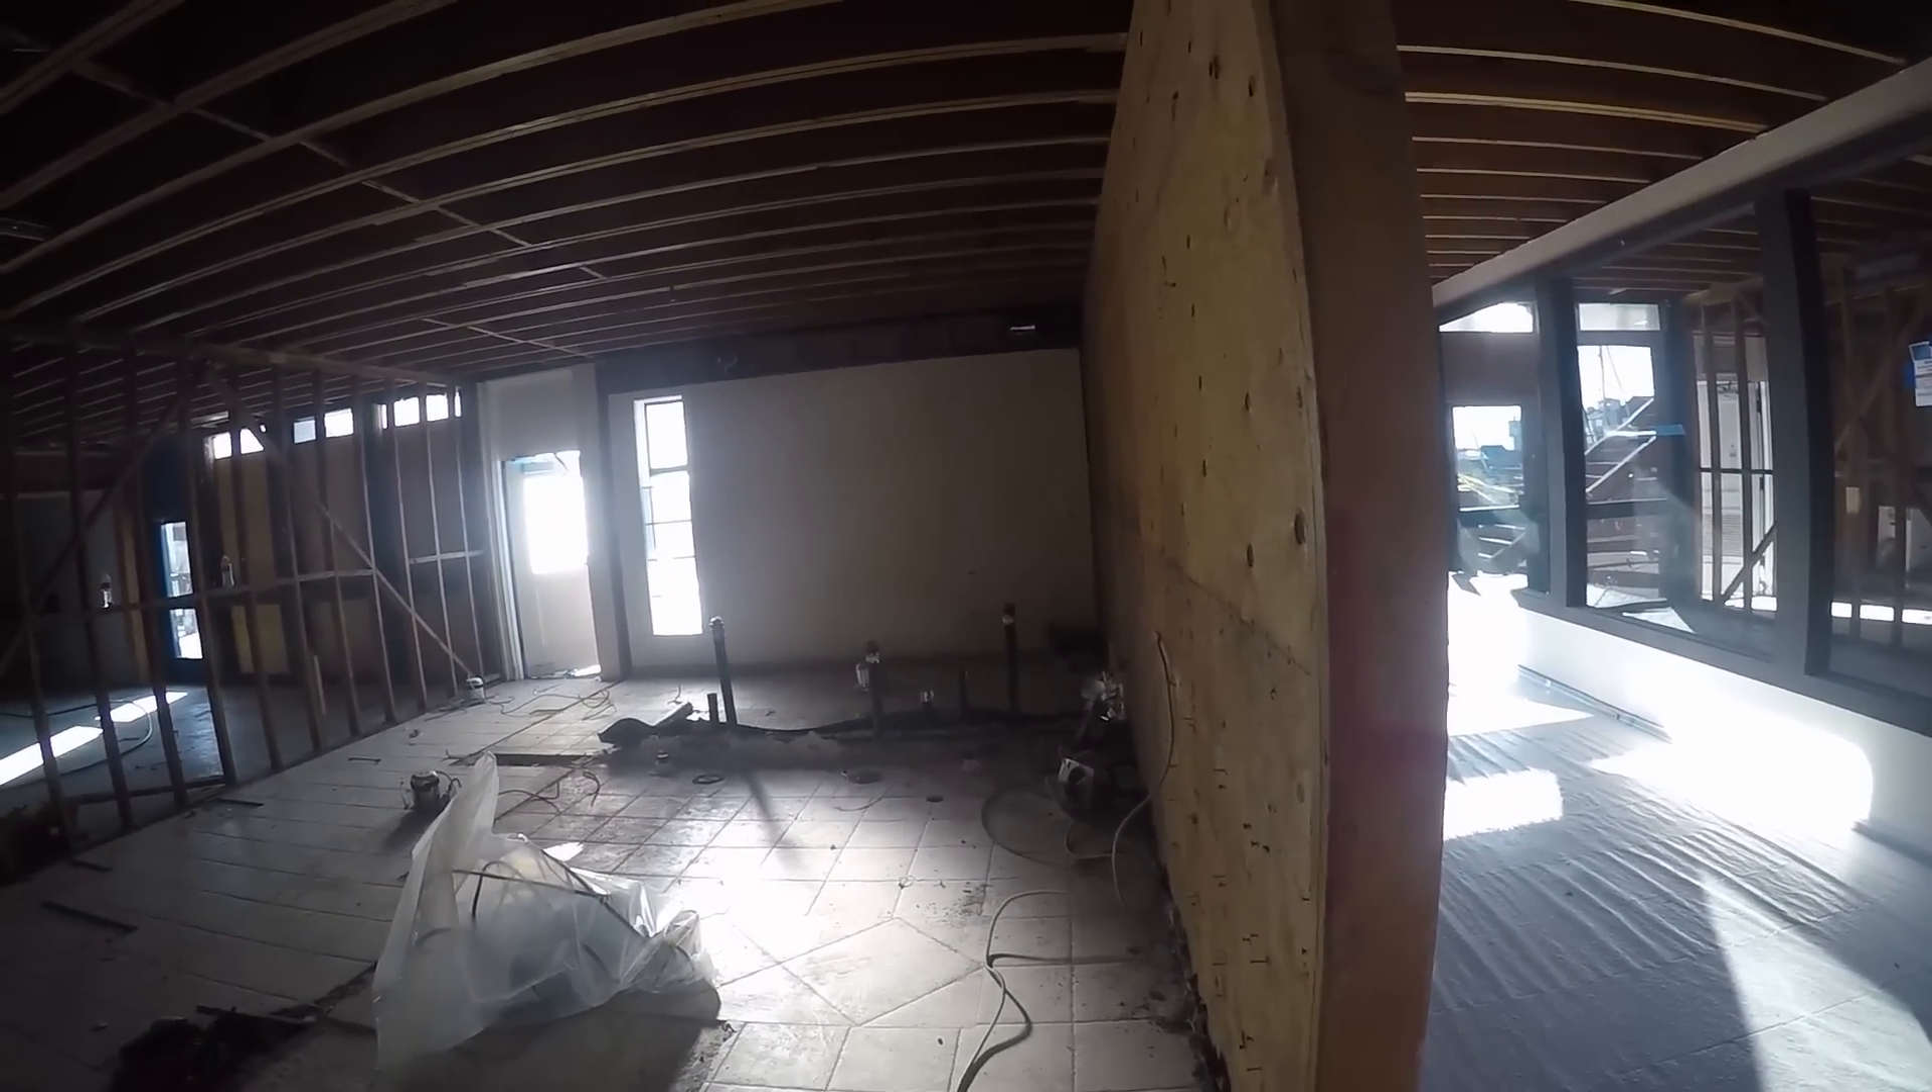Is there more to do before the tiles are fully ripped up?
Yes.